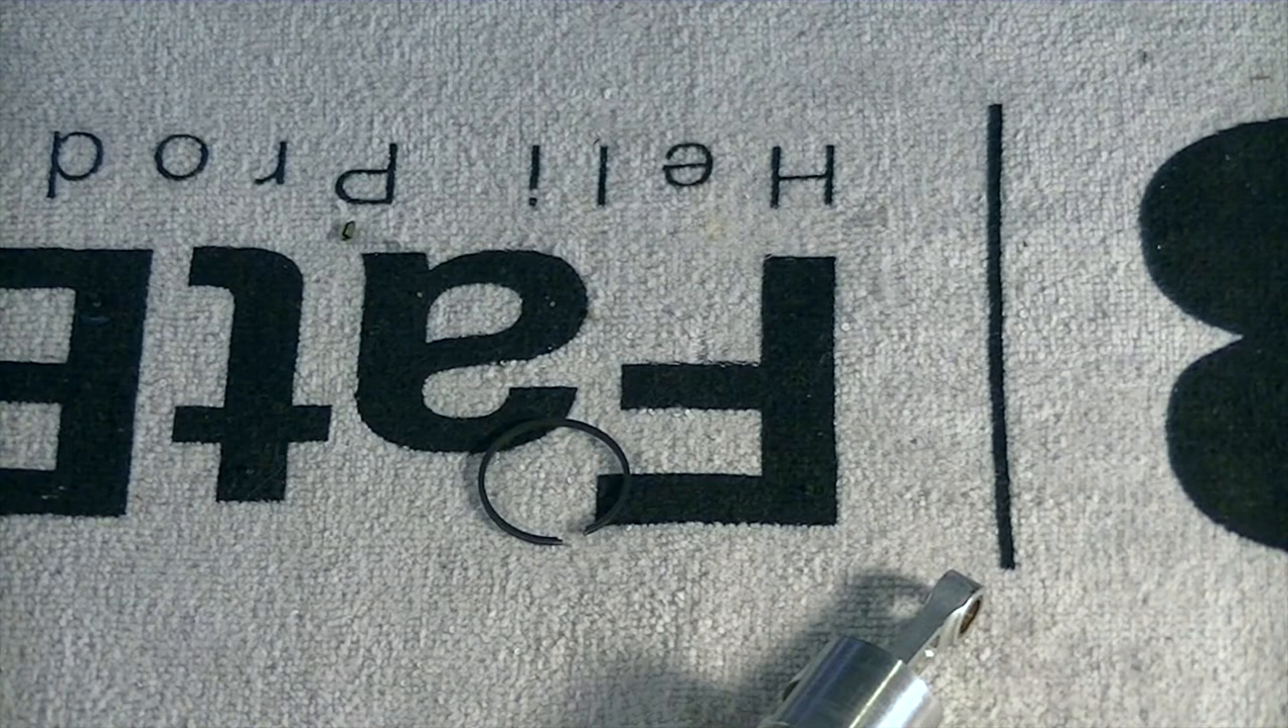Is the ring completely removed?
Yes.